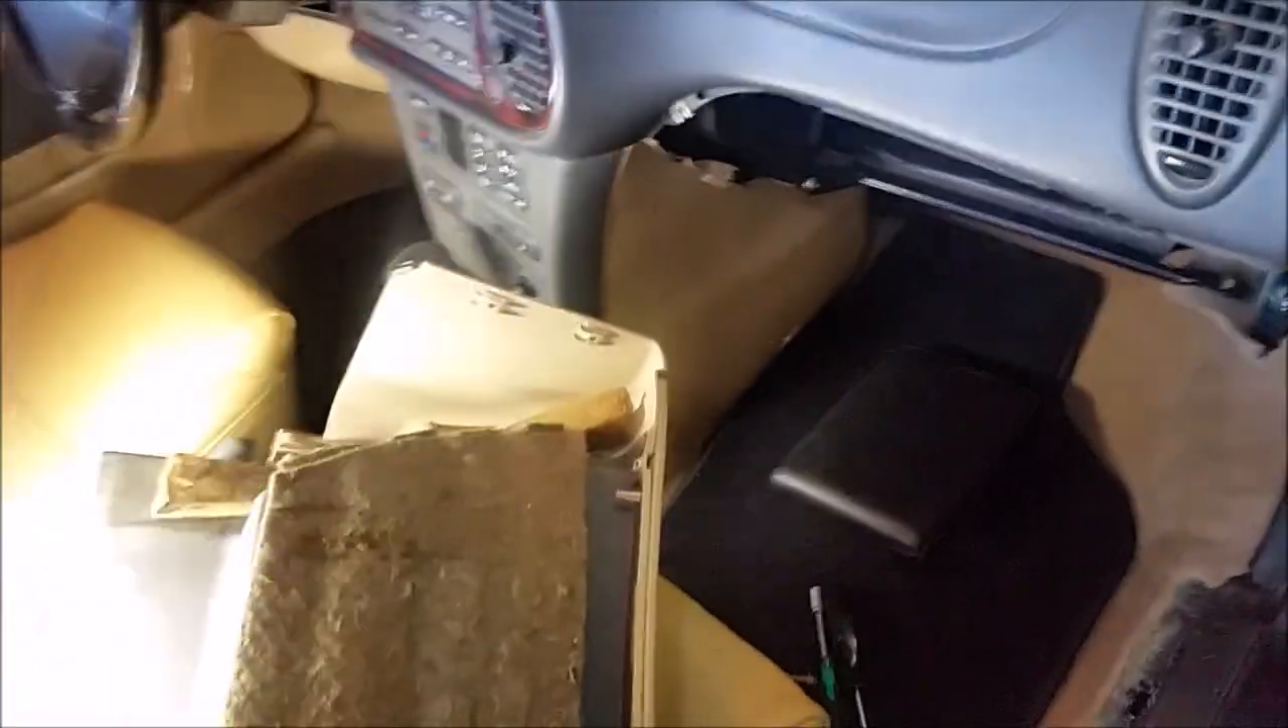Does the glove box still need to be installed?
Yes.